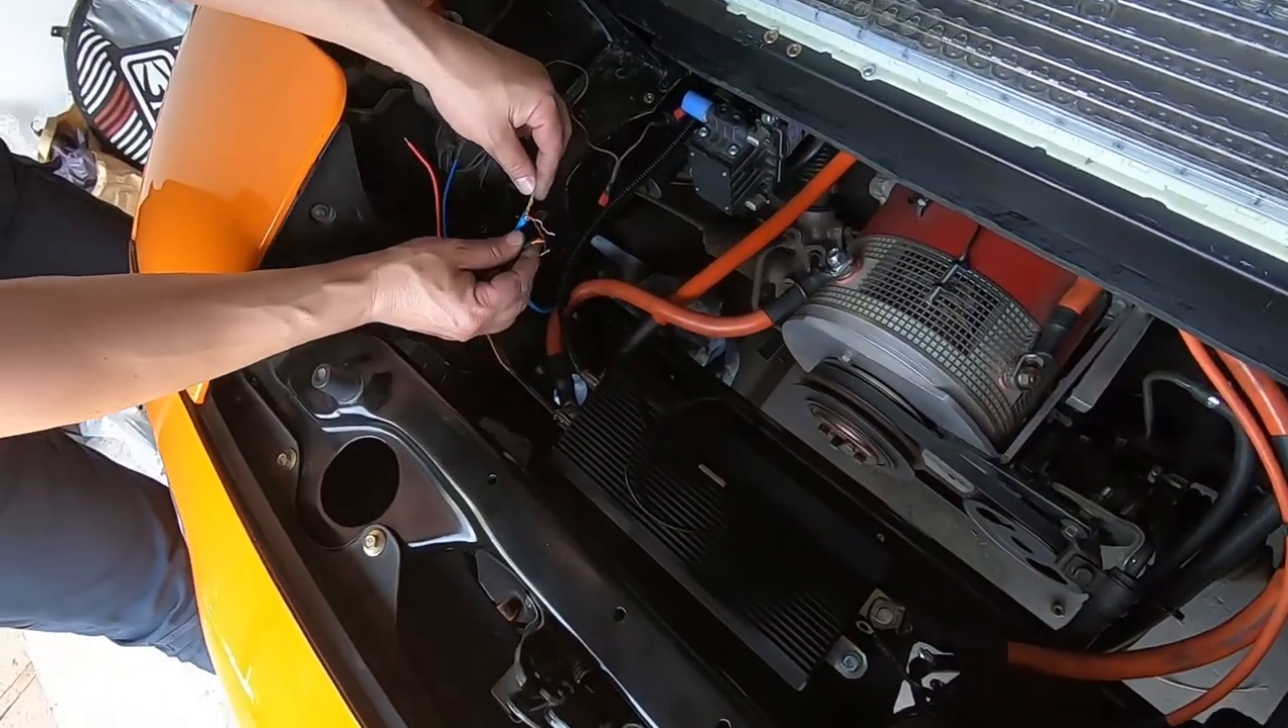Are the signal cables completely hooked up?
No.